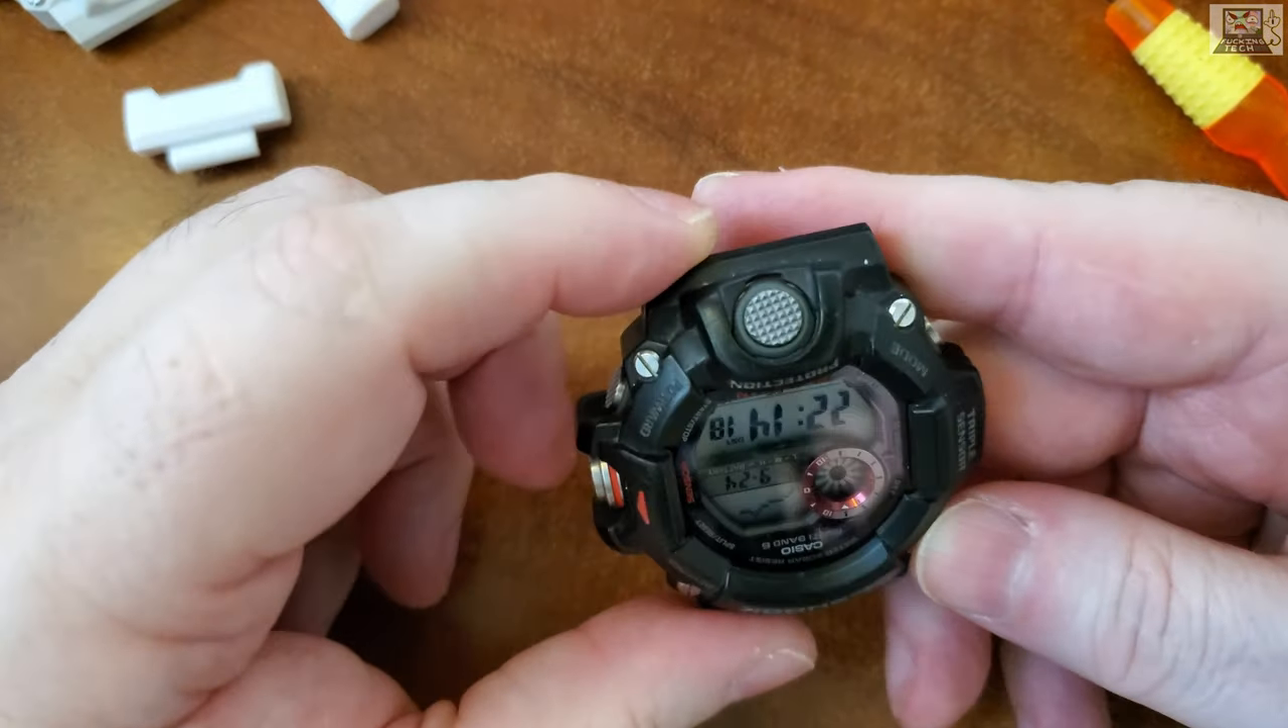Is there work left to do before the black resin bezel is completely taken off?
Yes.